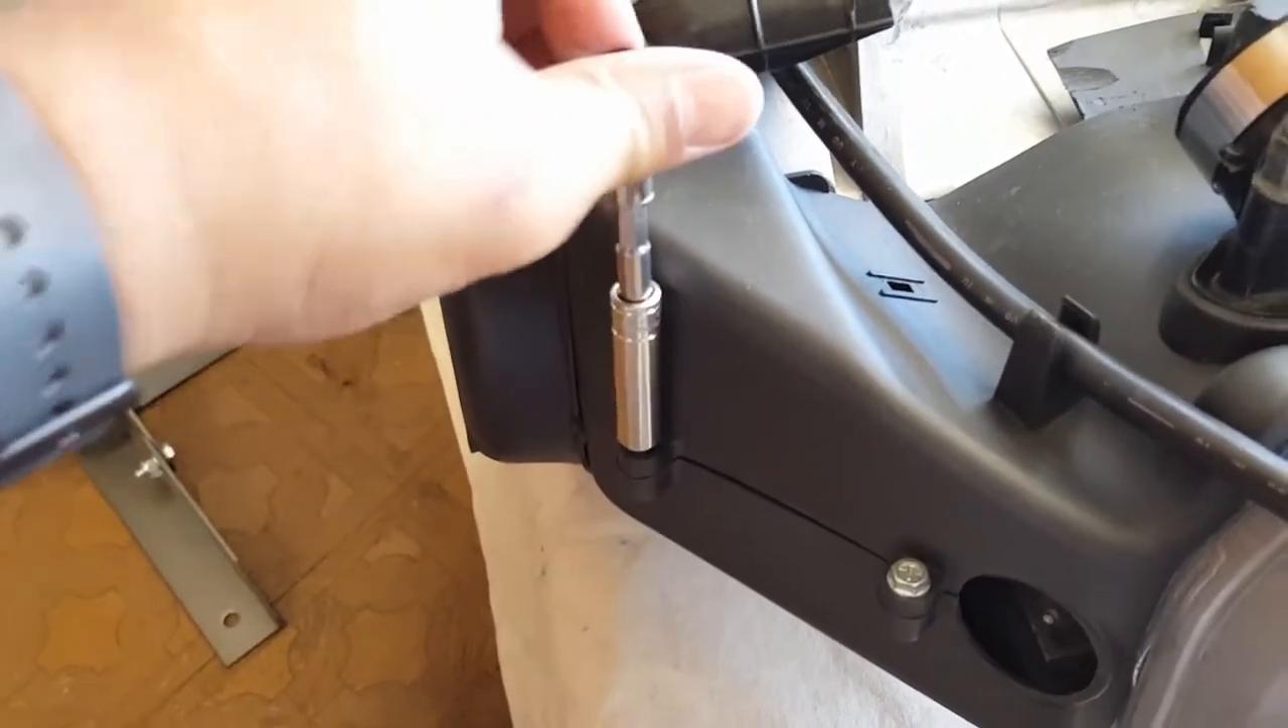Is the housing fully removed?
No.